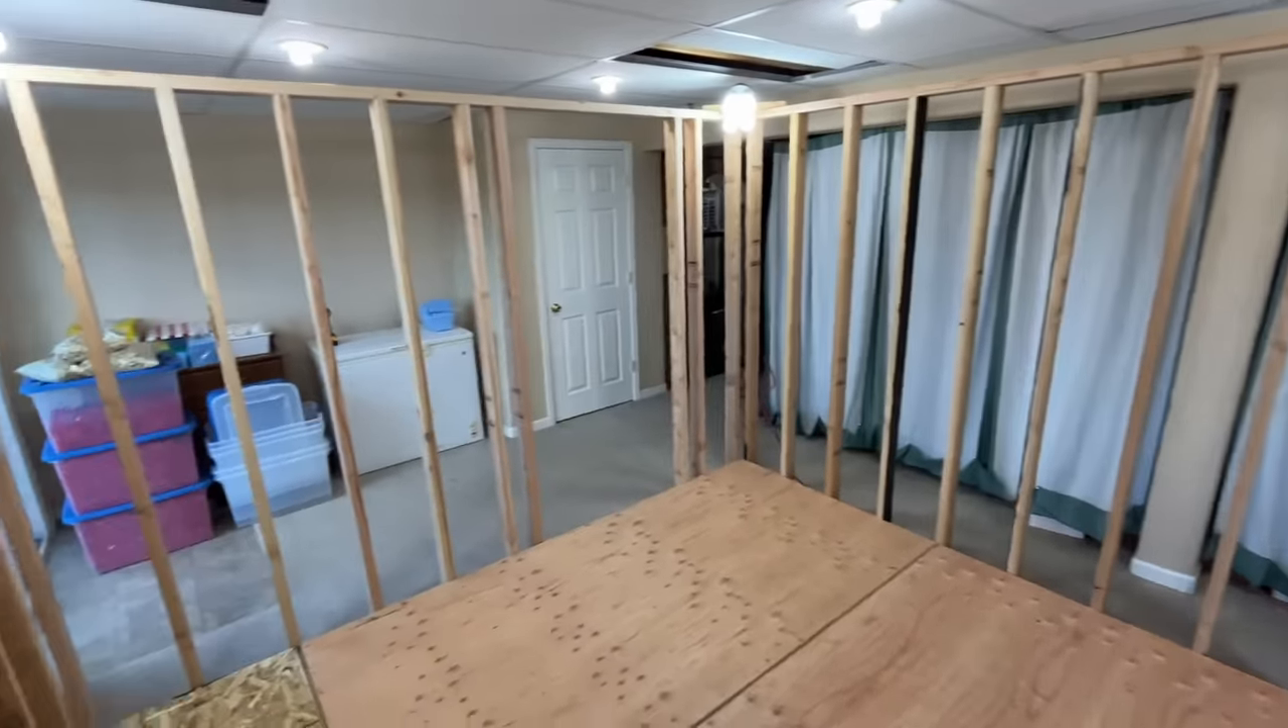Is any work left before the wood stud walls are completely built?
No.